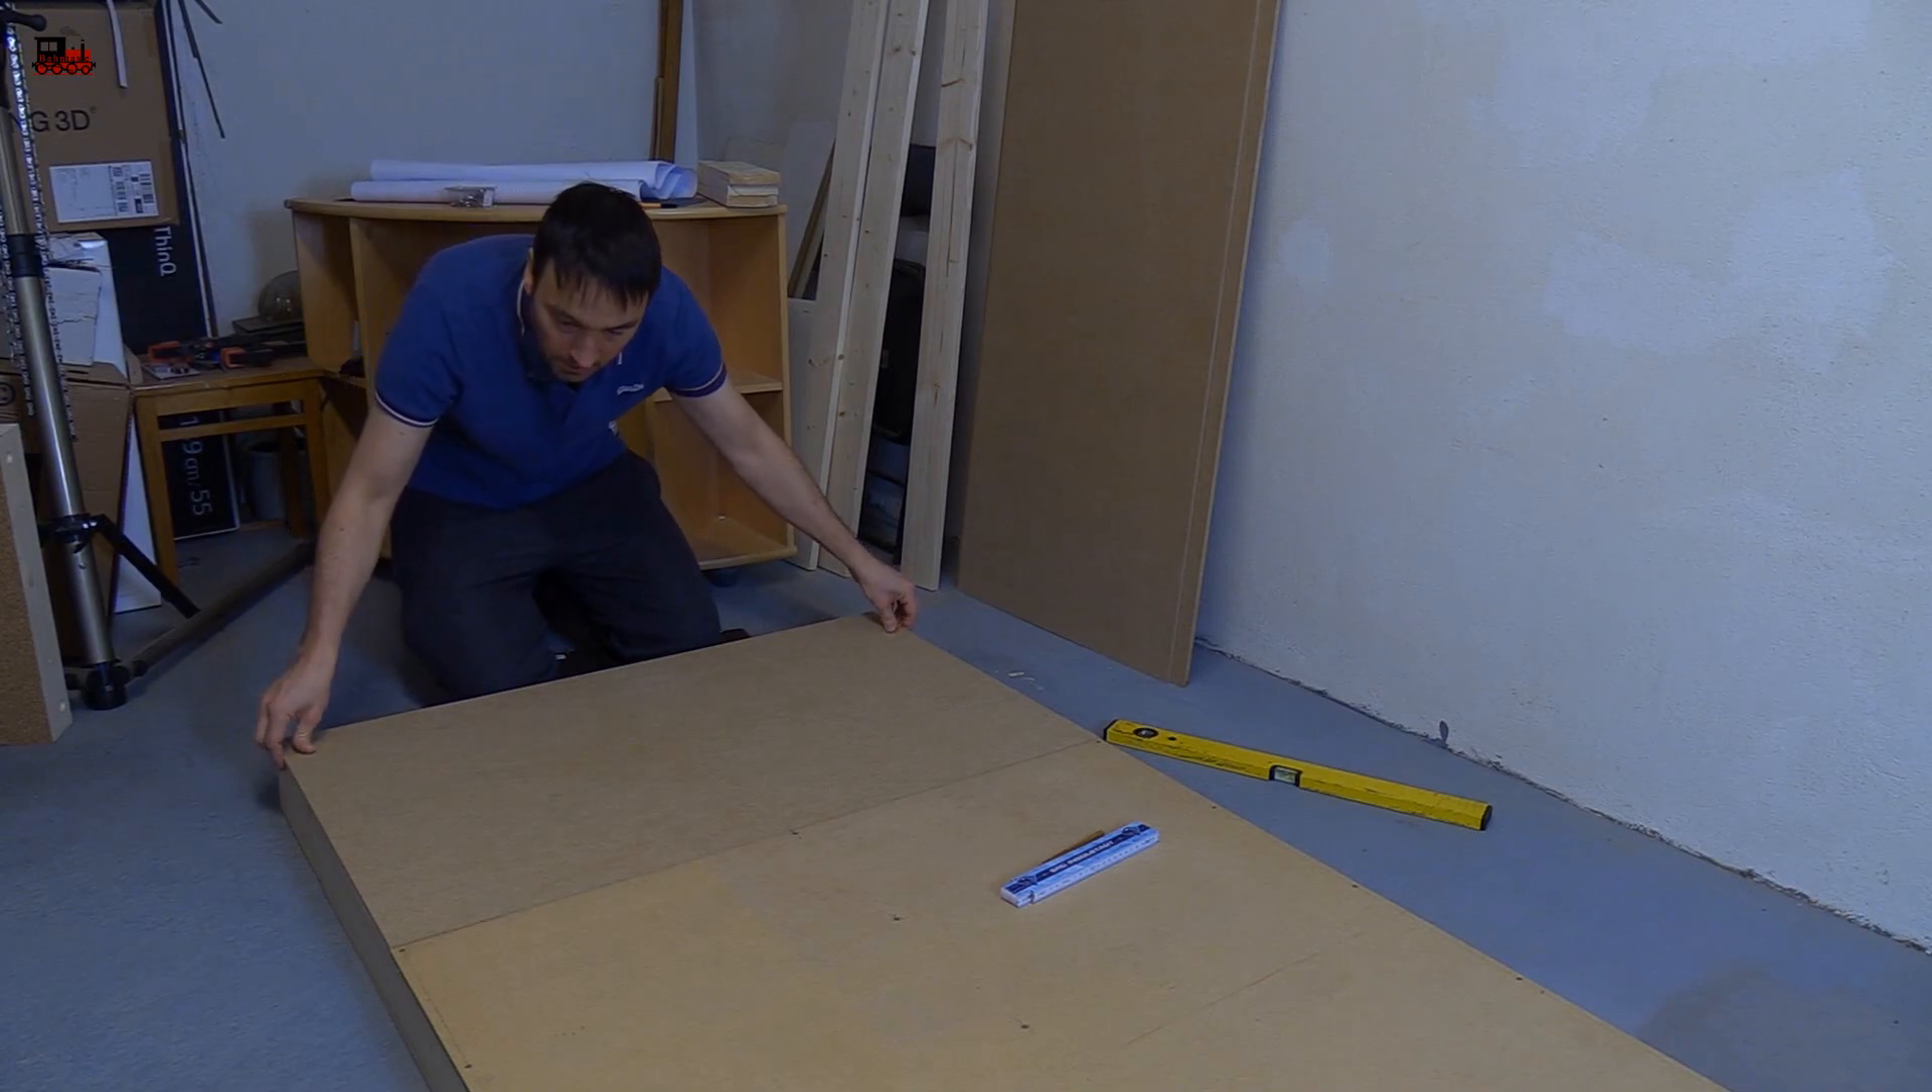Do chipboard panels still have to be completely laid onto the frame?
No.